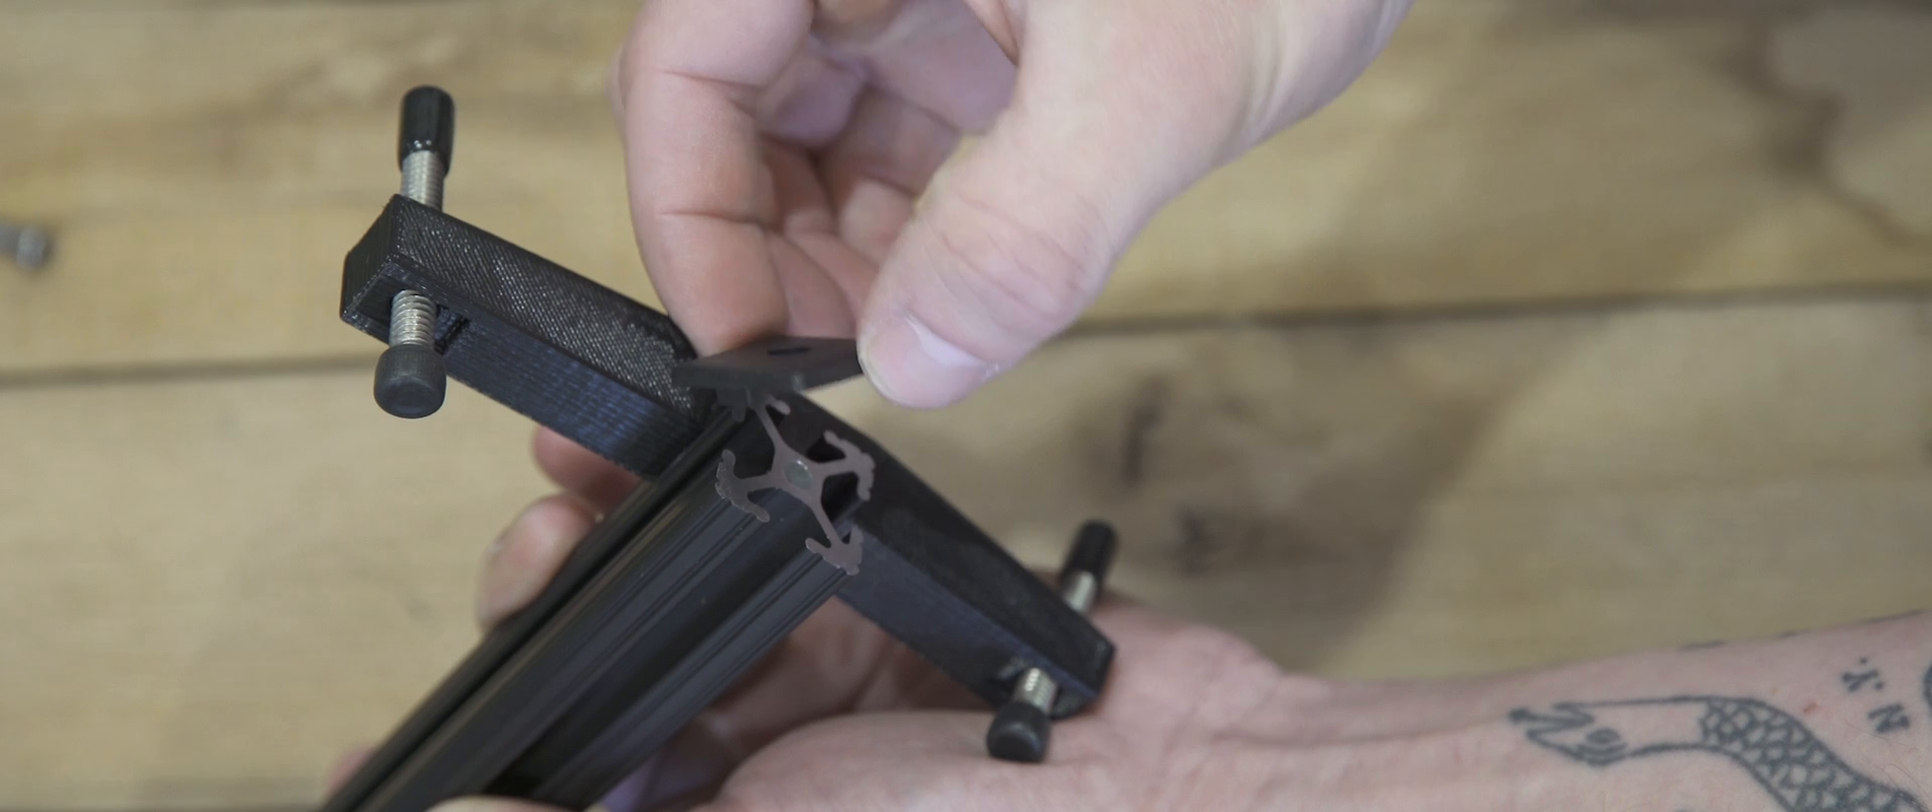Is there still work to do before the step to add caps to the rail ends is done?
Yes.